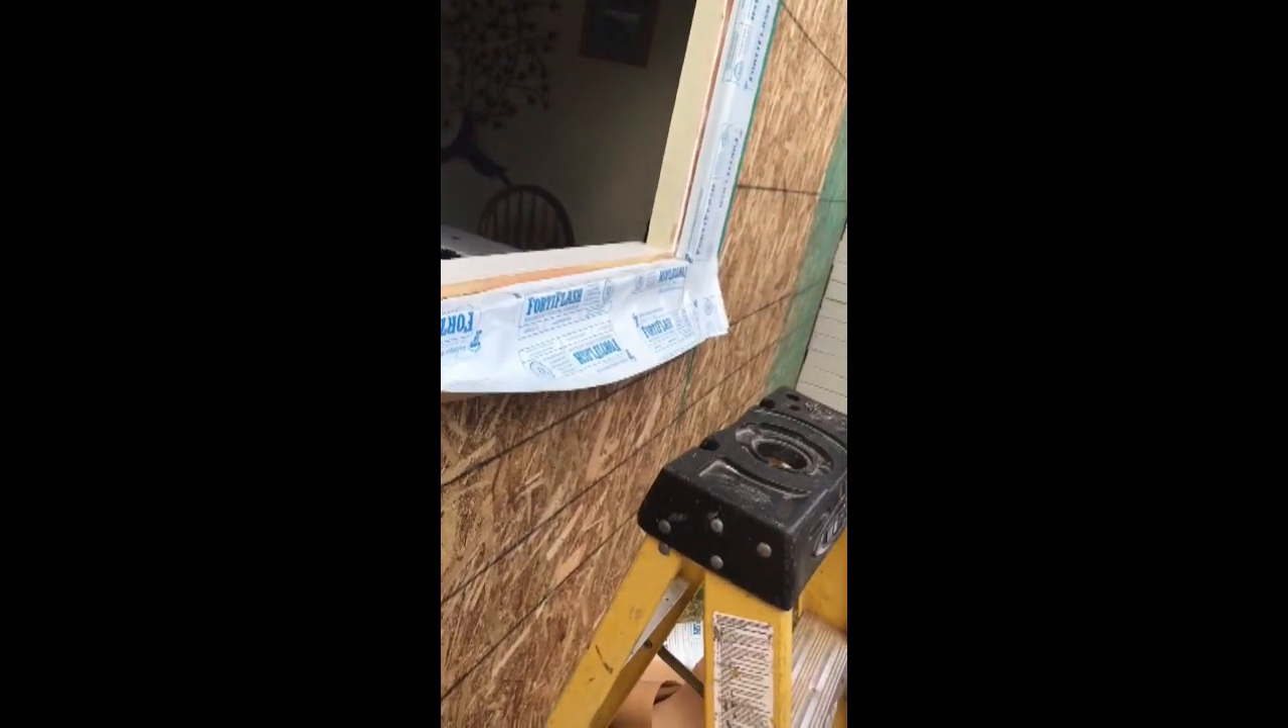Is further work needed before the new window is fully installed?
Yes.